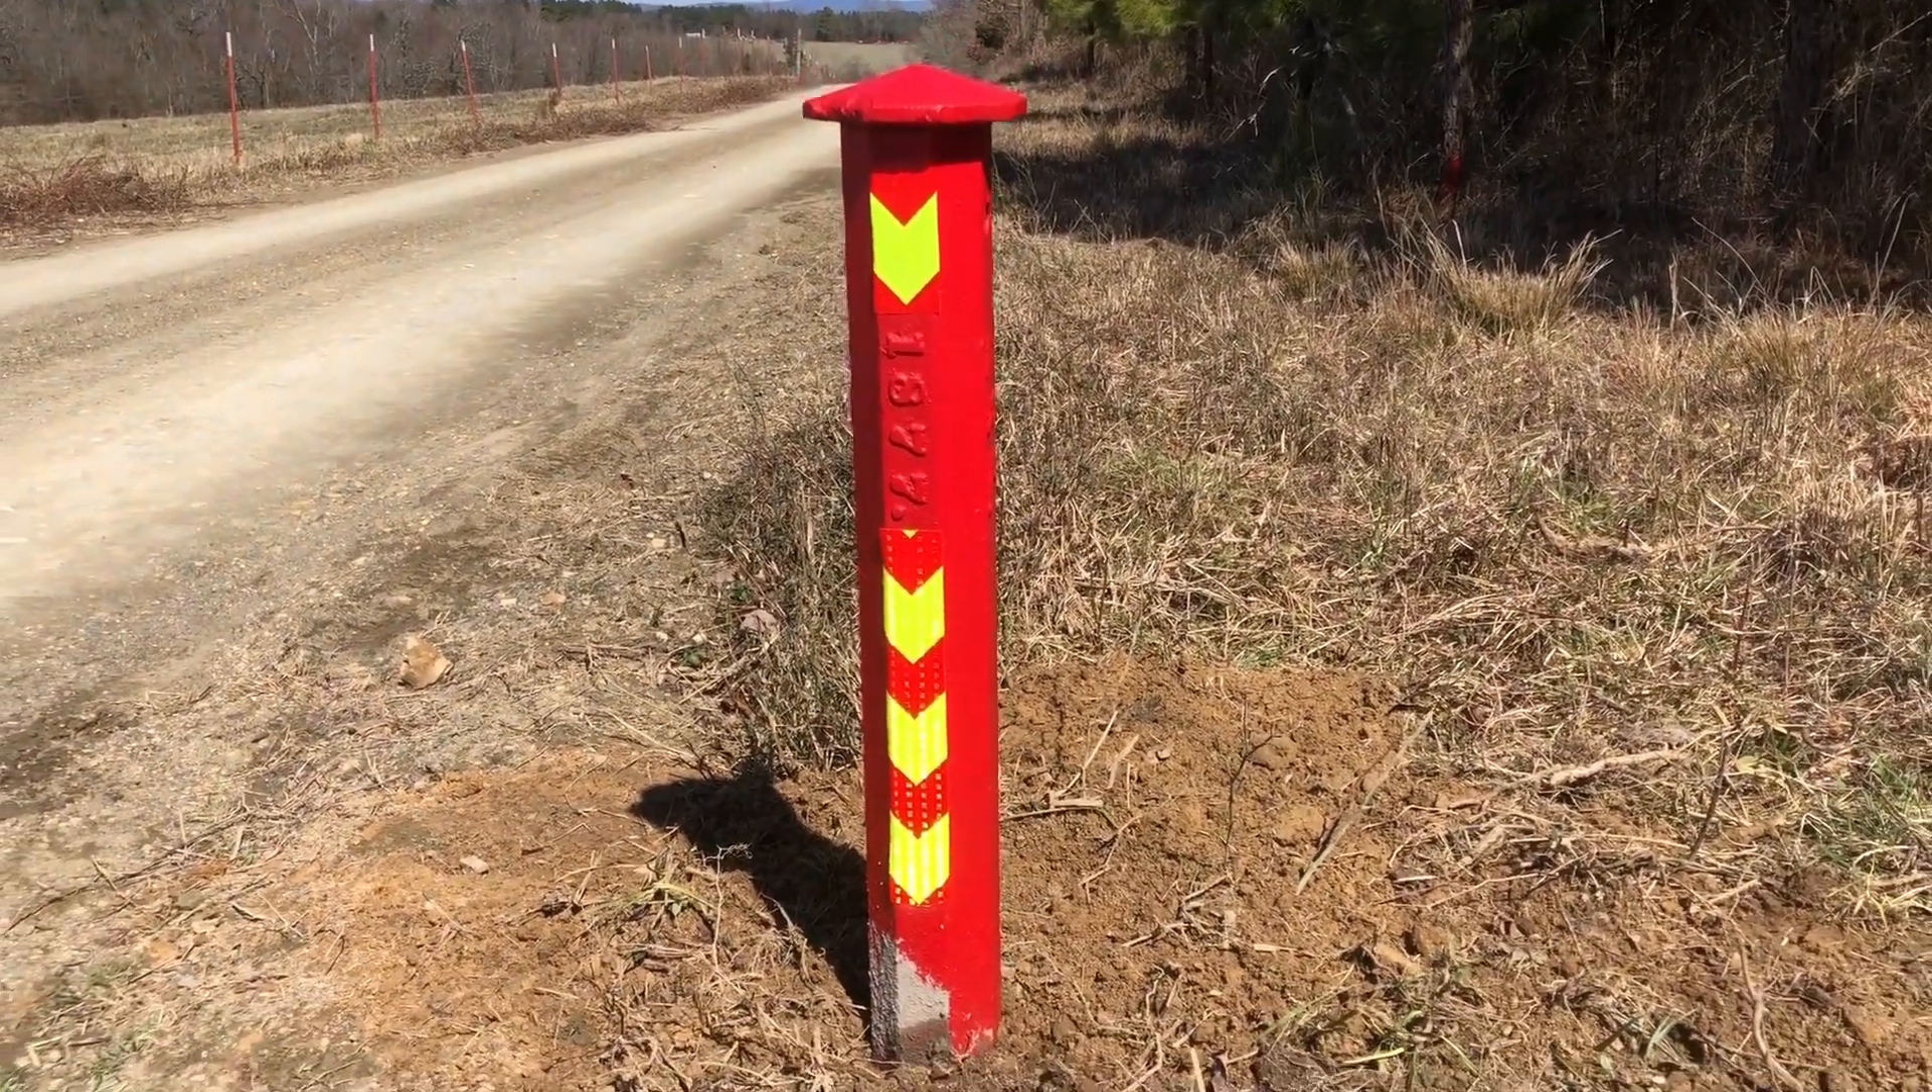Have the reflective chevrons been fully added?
Yes.